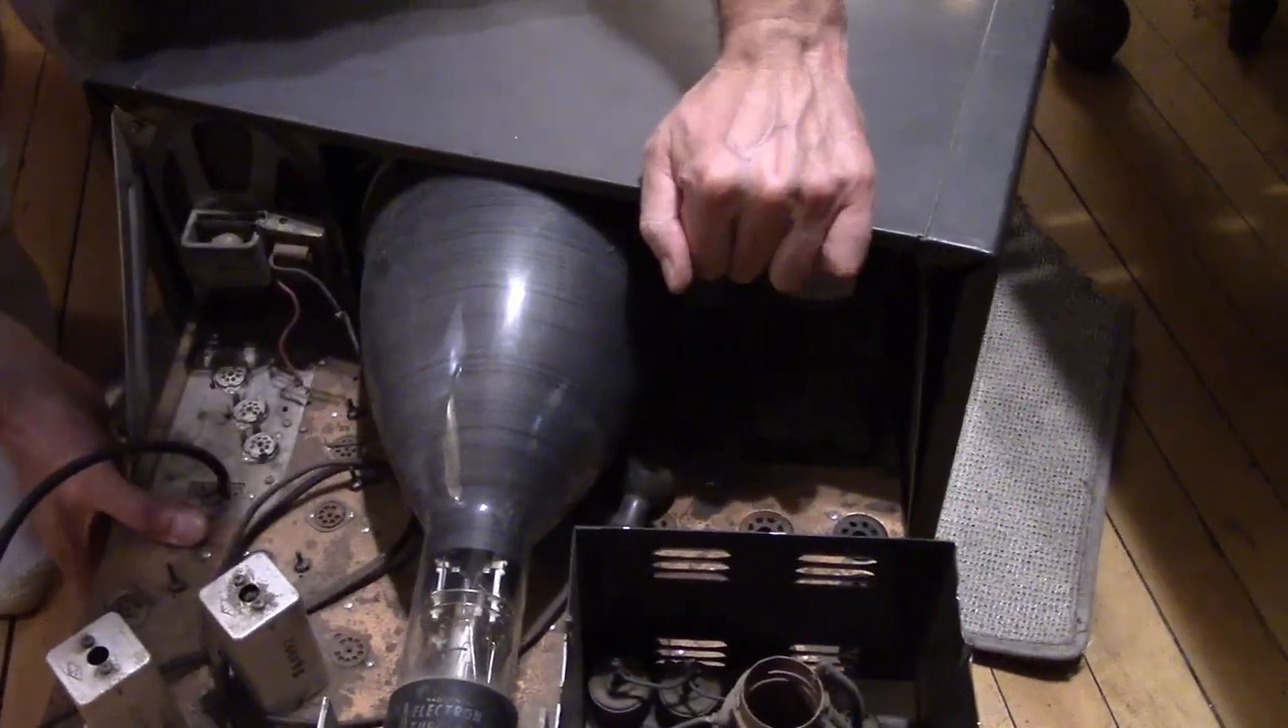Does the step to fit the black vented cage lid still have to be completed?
Yes.